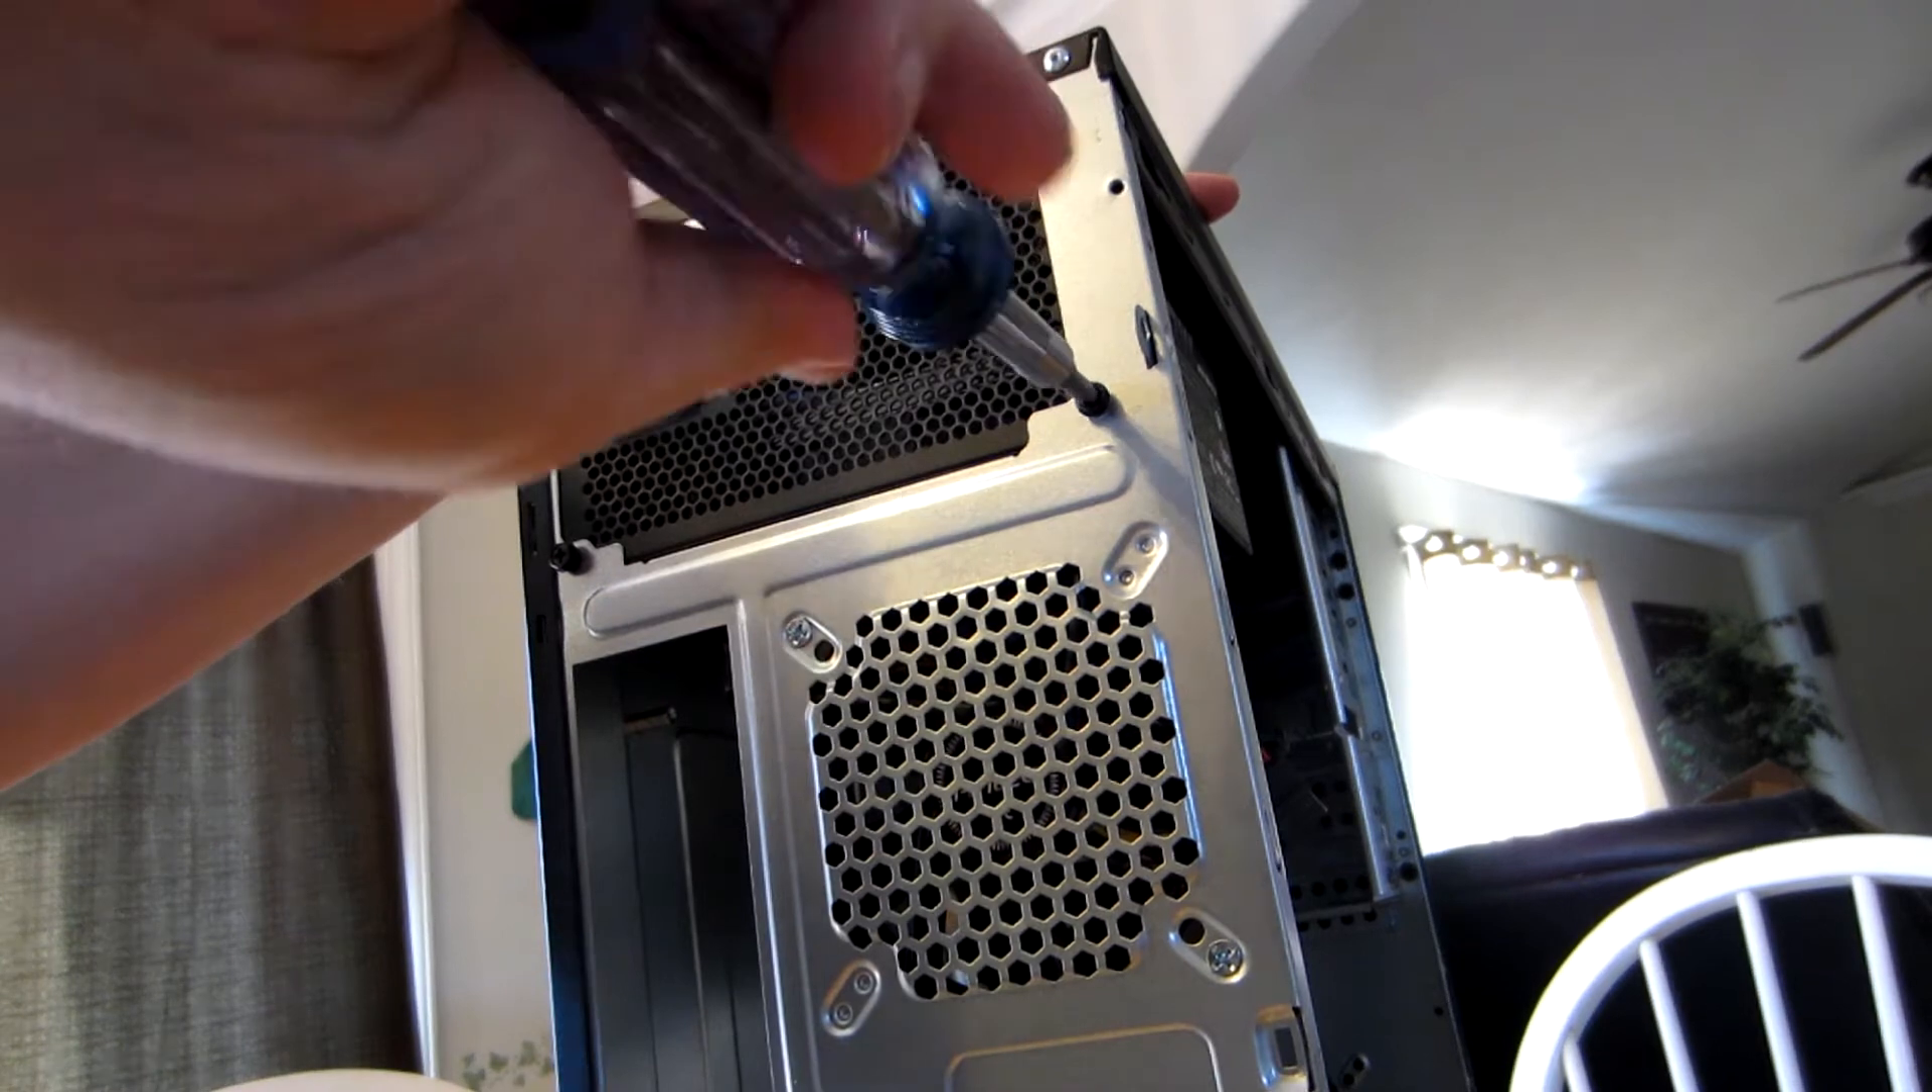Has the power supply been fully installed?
No.